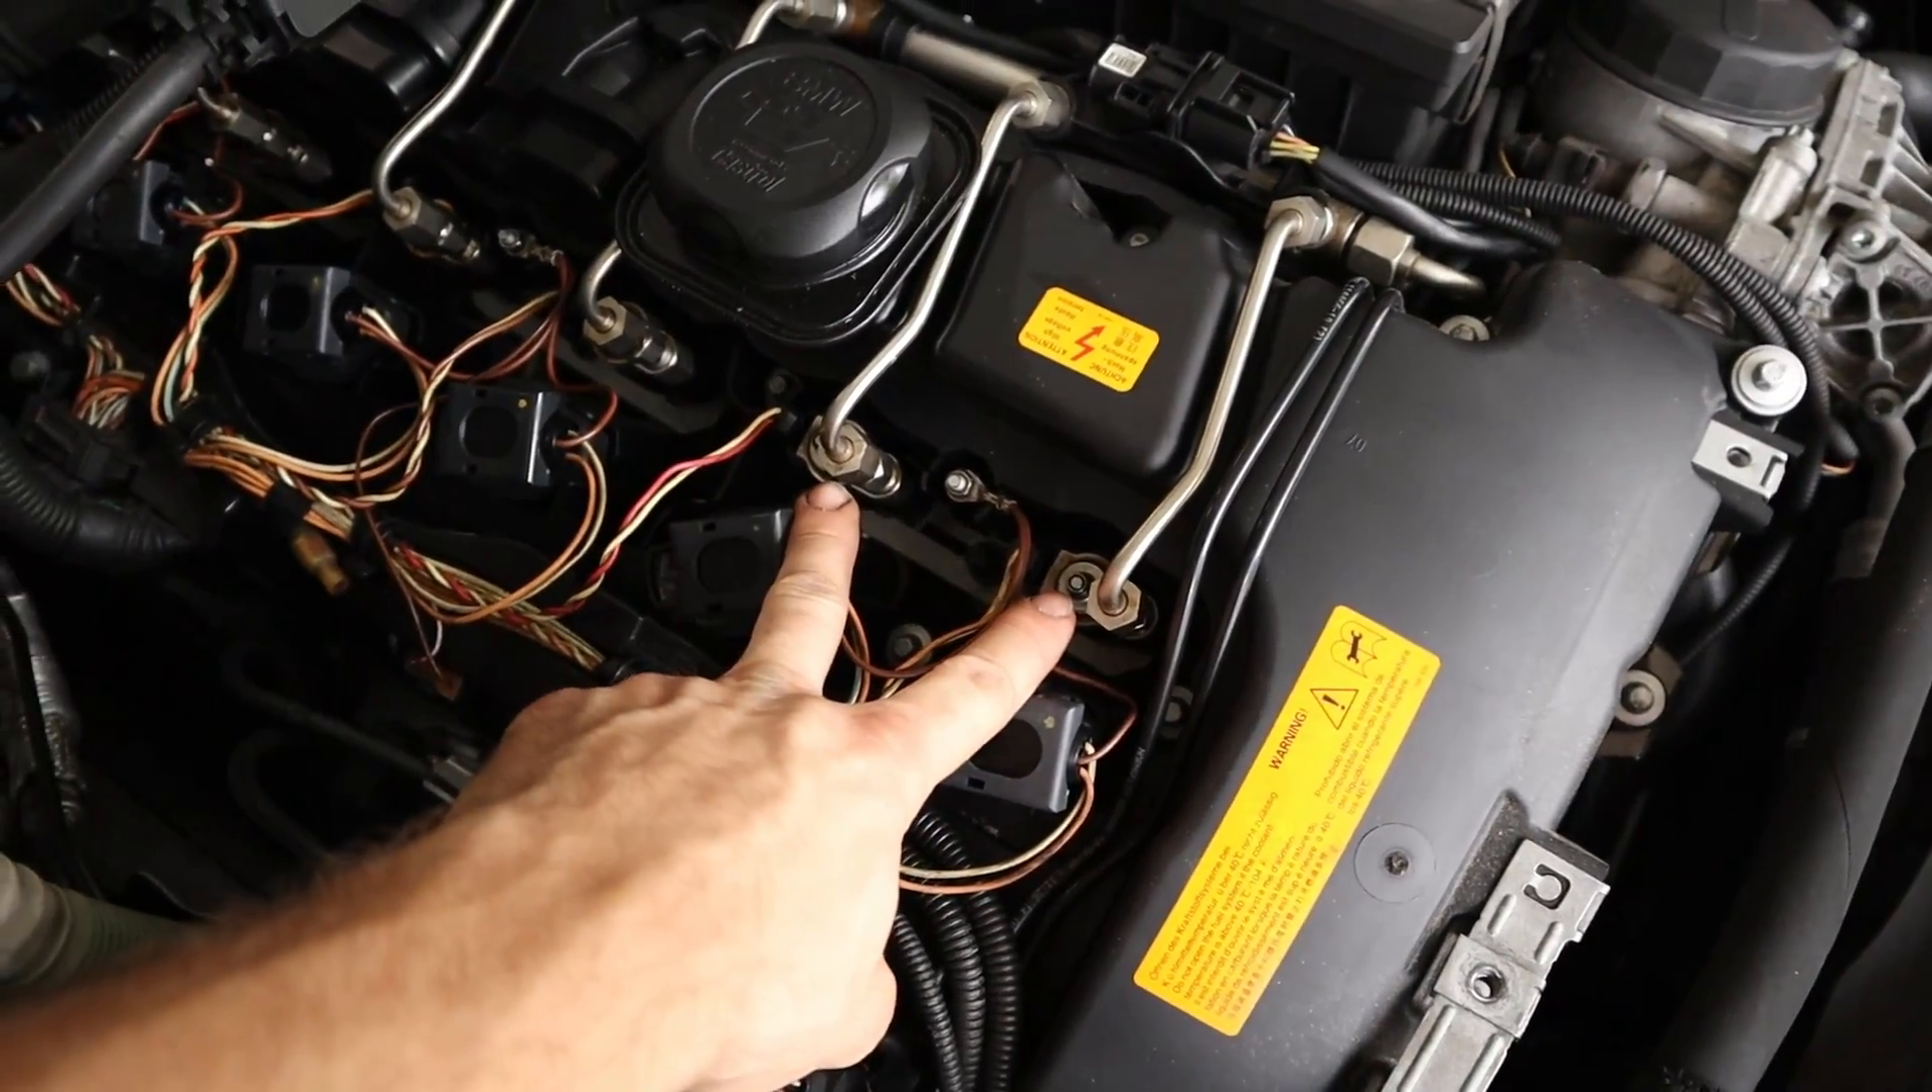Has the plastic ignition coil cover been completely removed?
Yes.